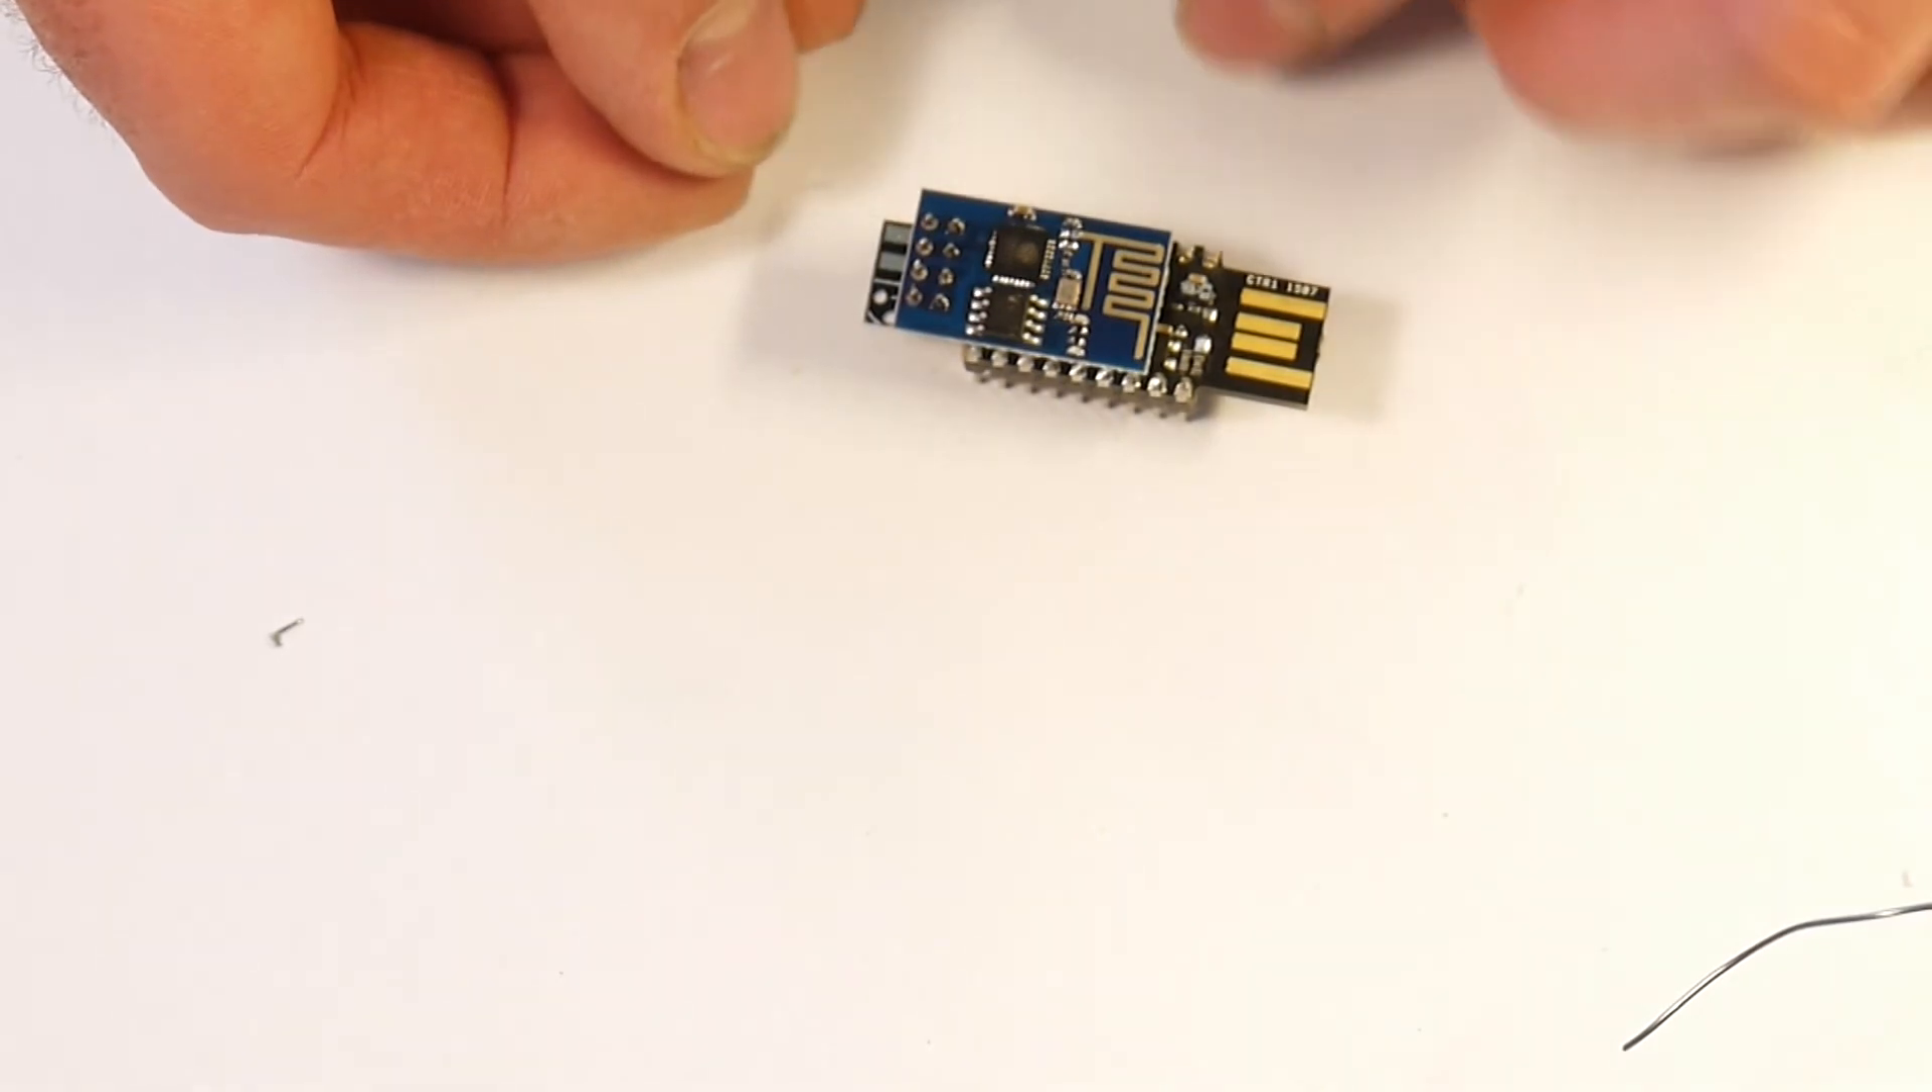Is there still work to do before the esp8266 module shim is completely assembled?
No.